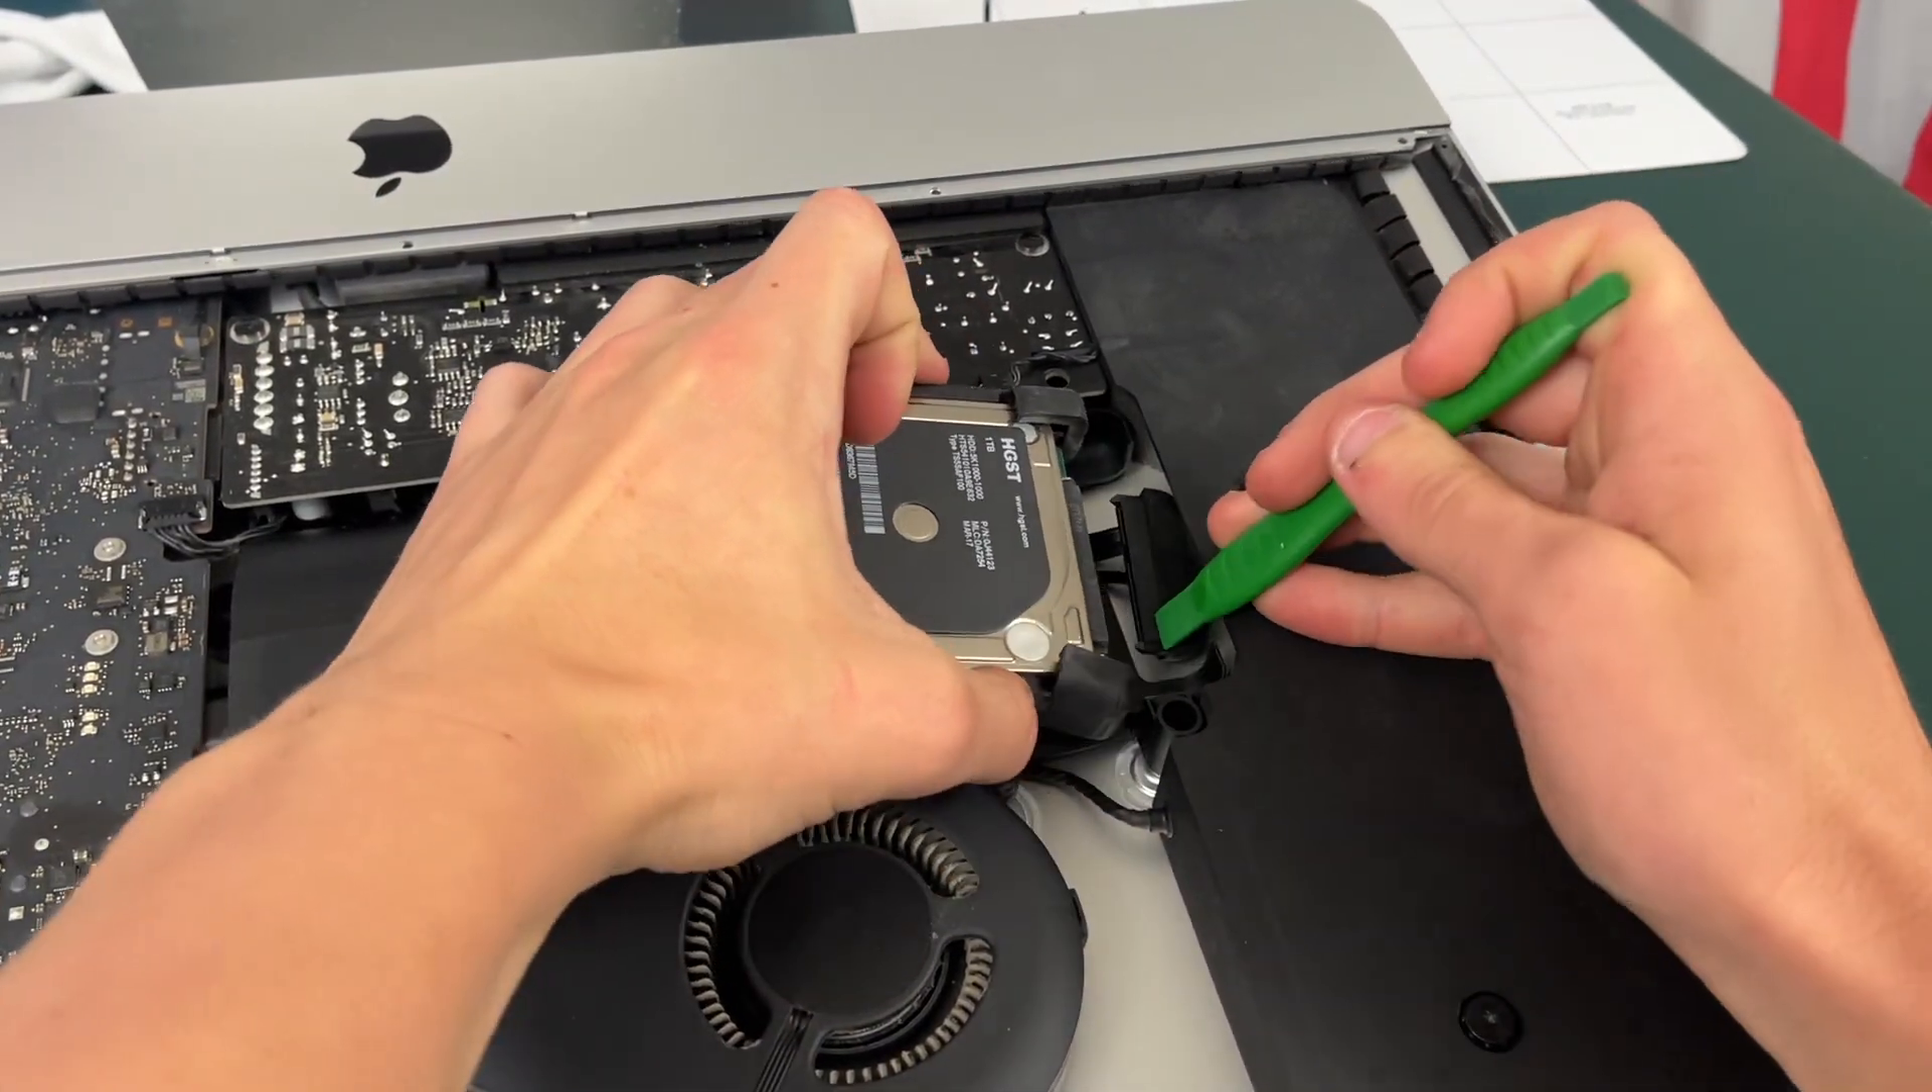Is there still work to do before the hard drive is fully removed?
Yes.